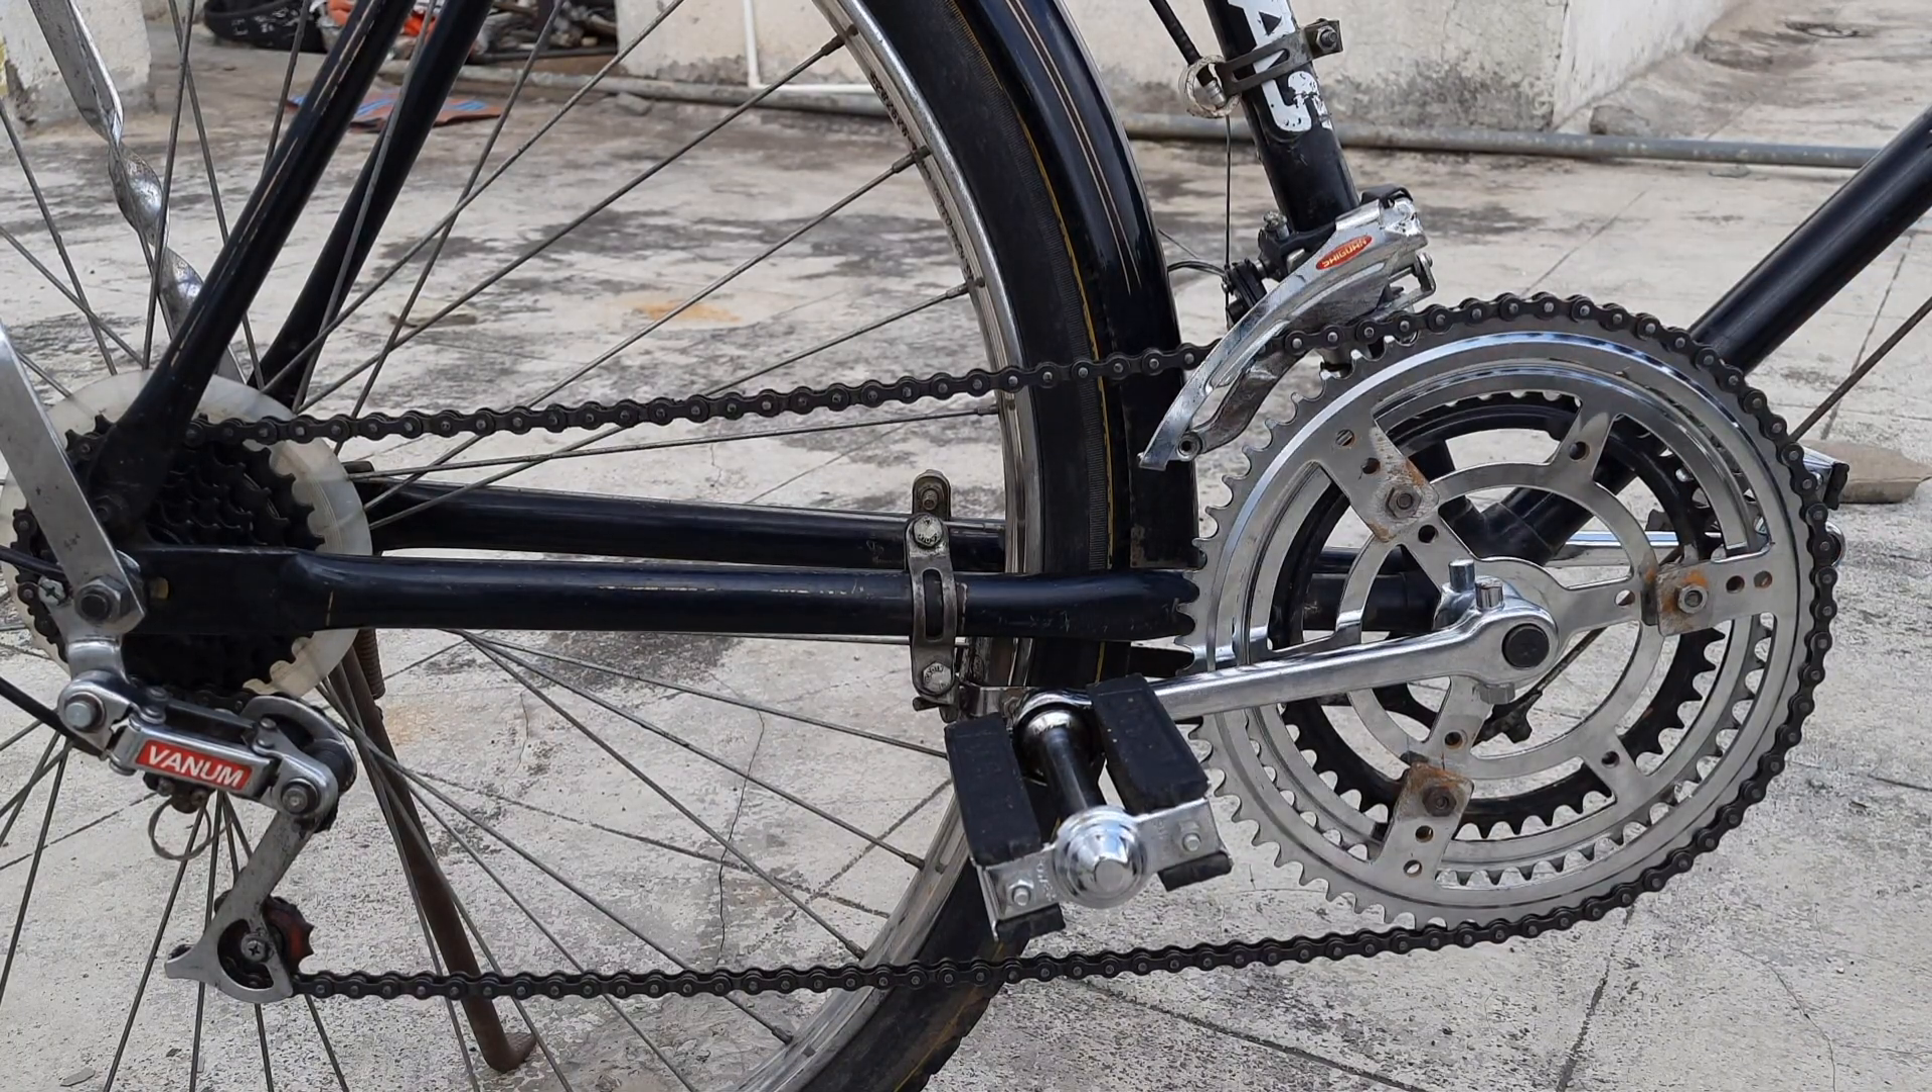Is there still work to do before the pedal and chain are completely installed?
No.